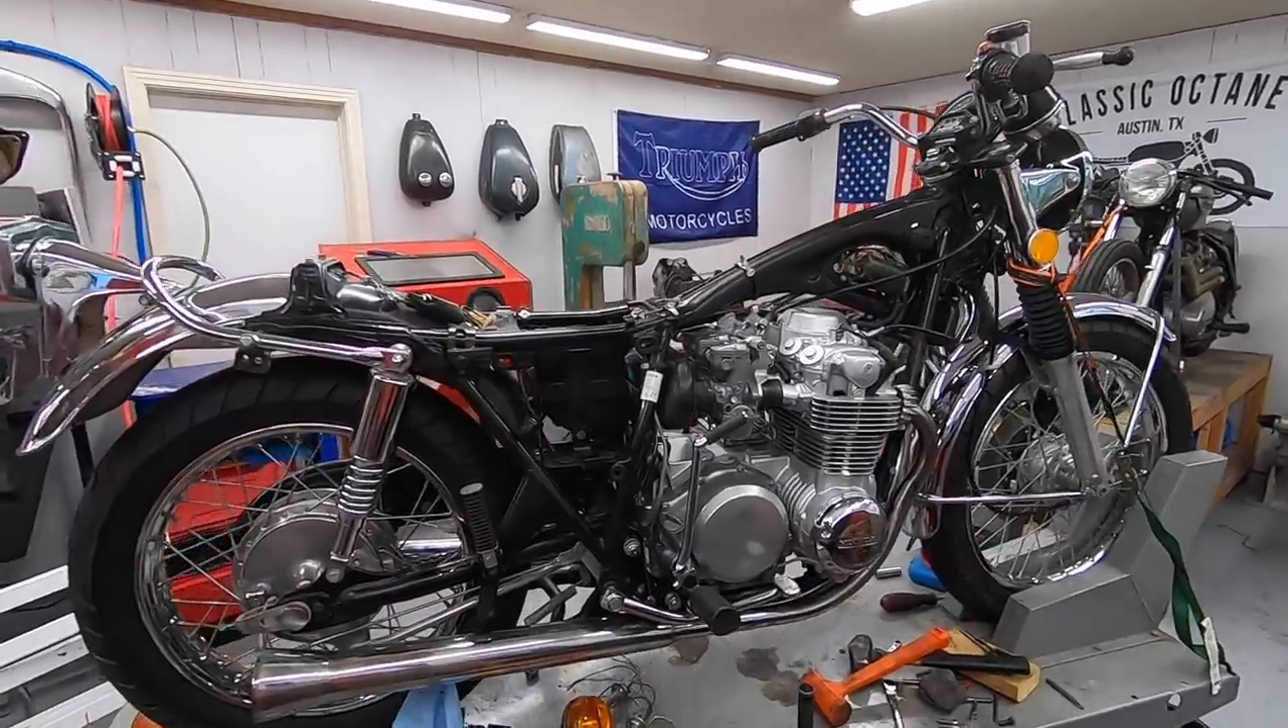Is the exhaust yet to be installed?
No.